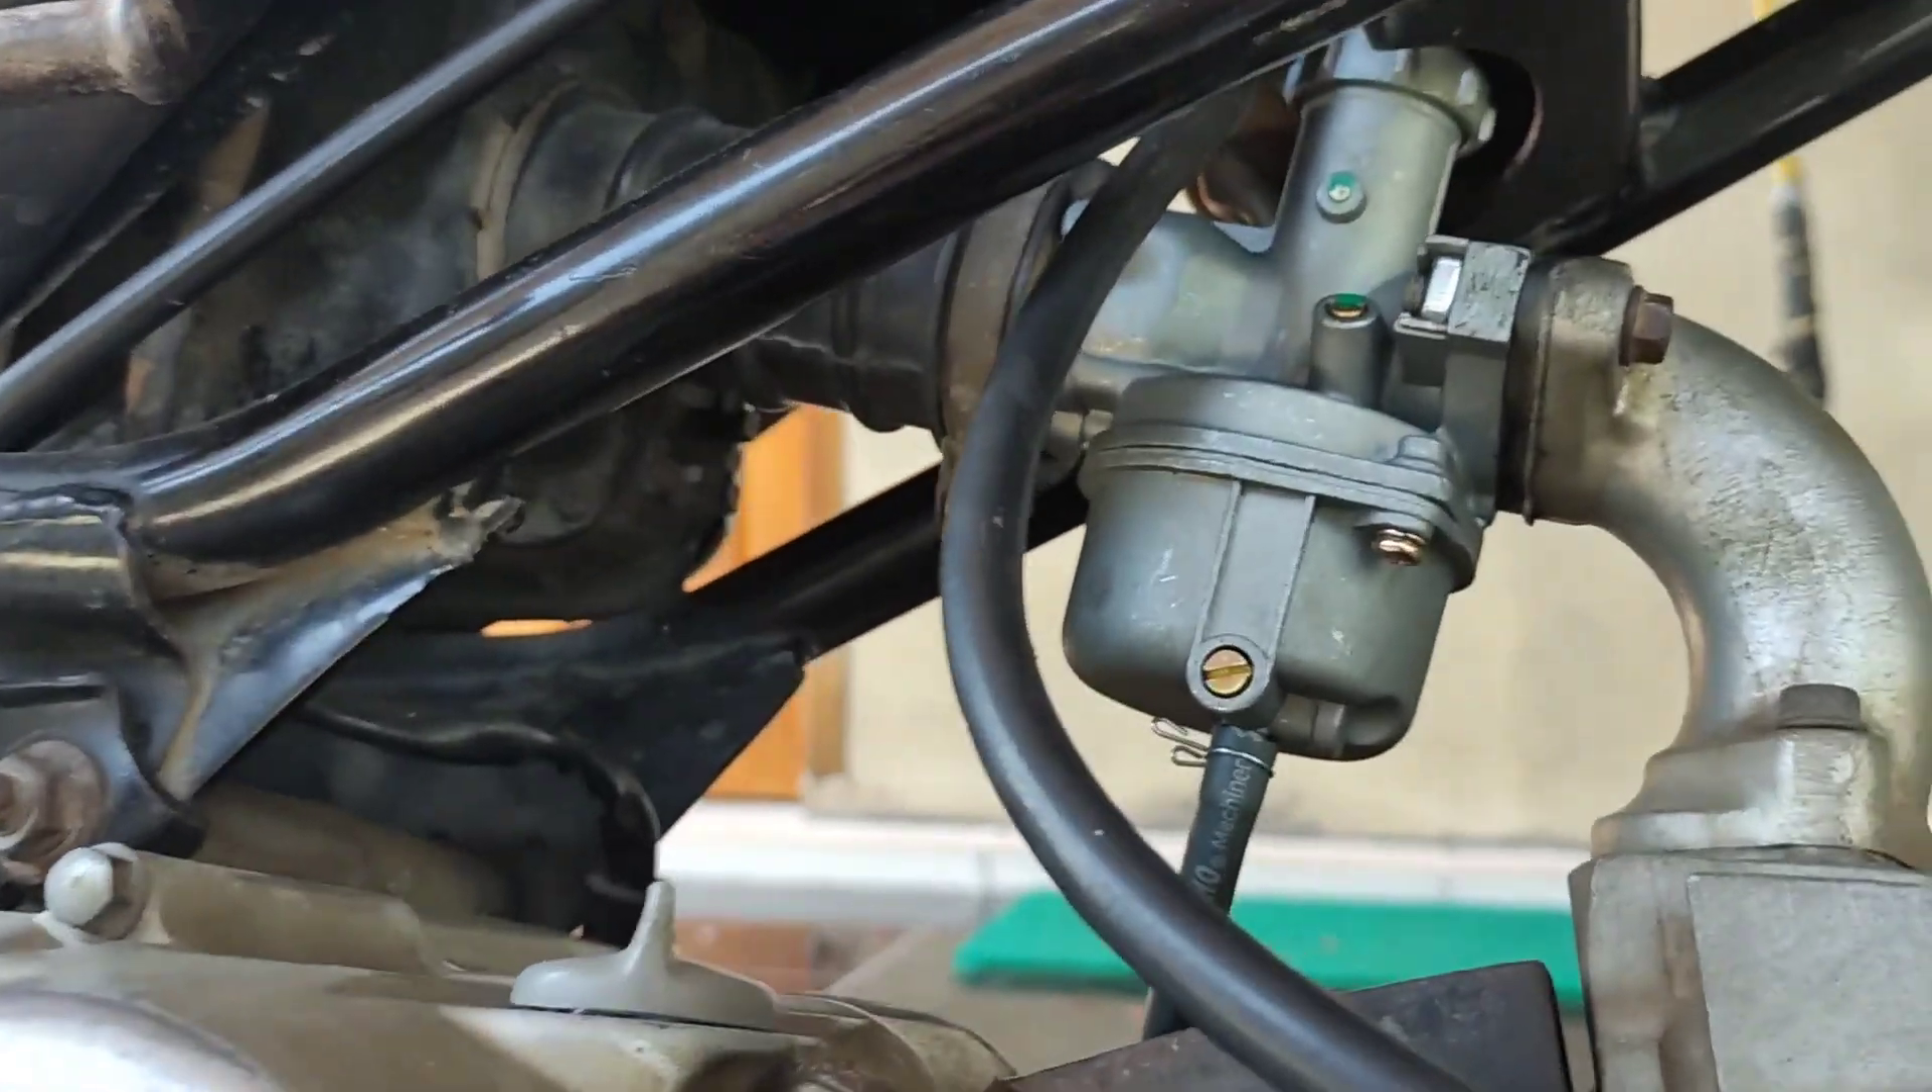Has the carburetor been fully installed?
Yes.